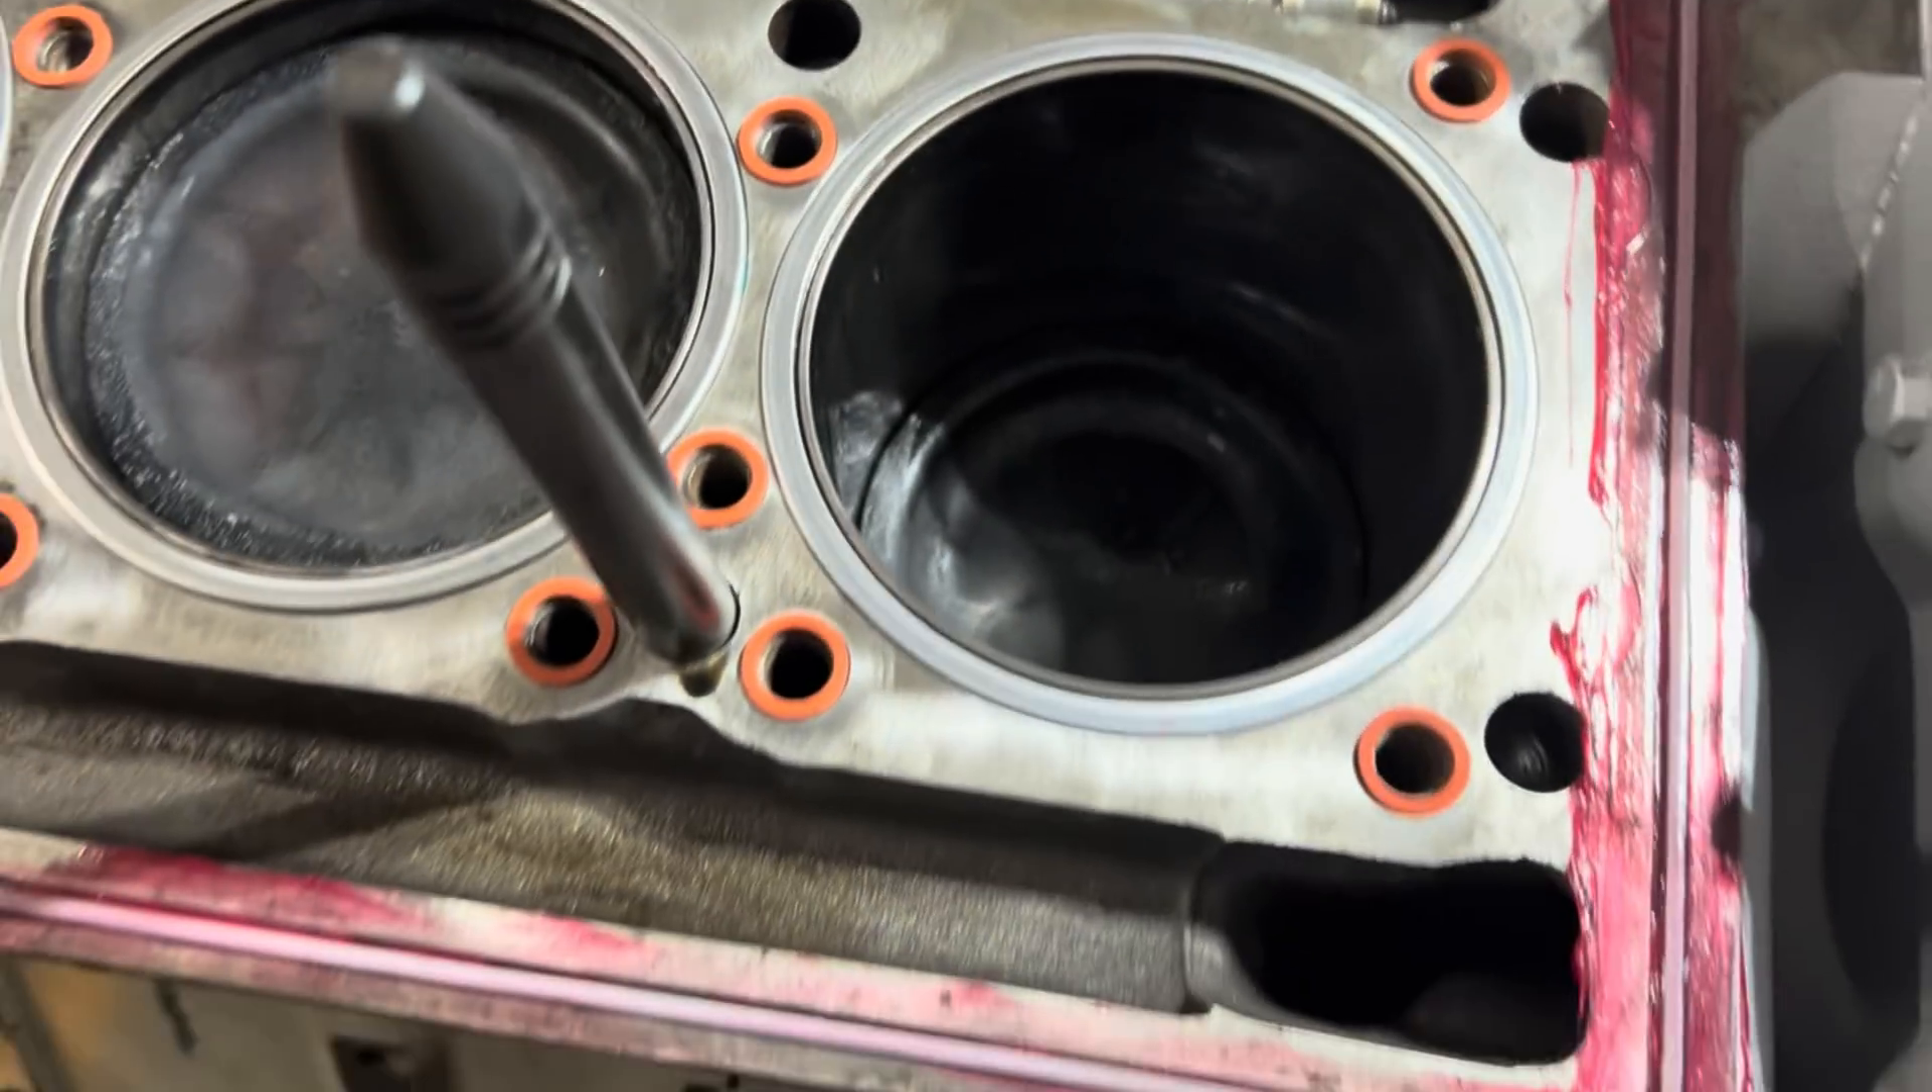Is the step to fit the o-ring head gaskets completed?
Yes.